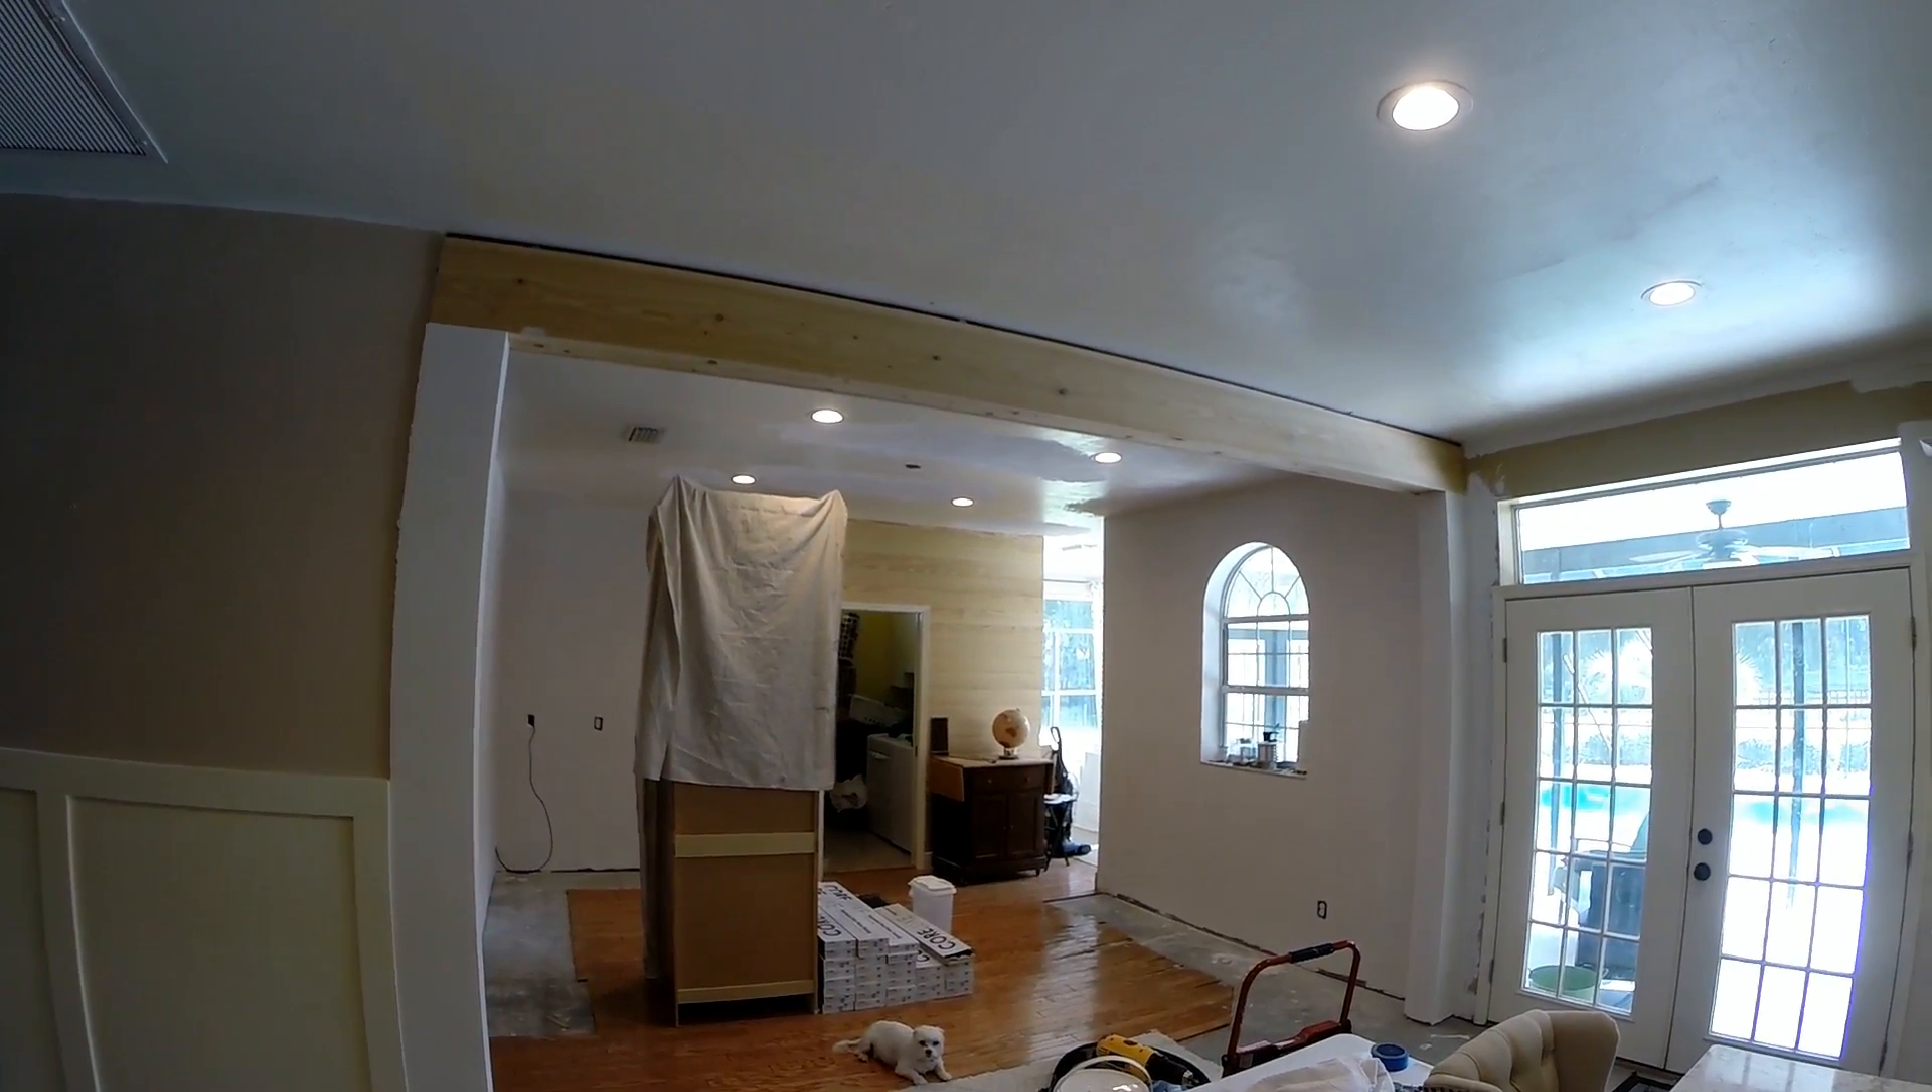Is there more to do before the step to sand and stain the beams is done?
Yes.